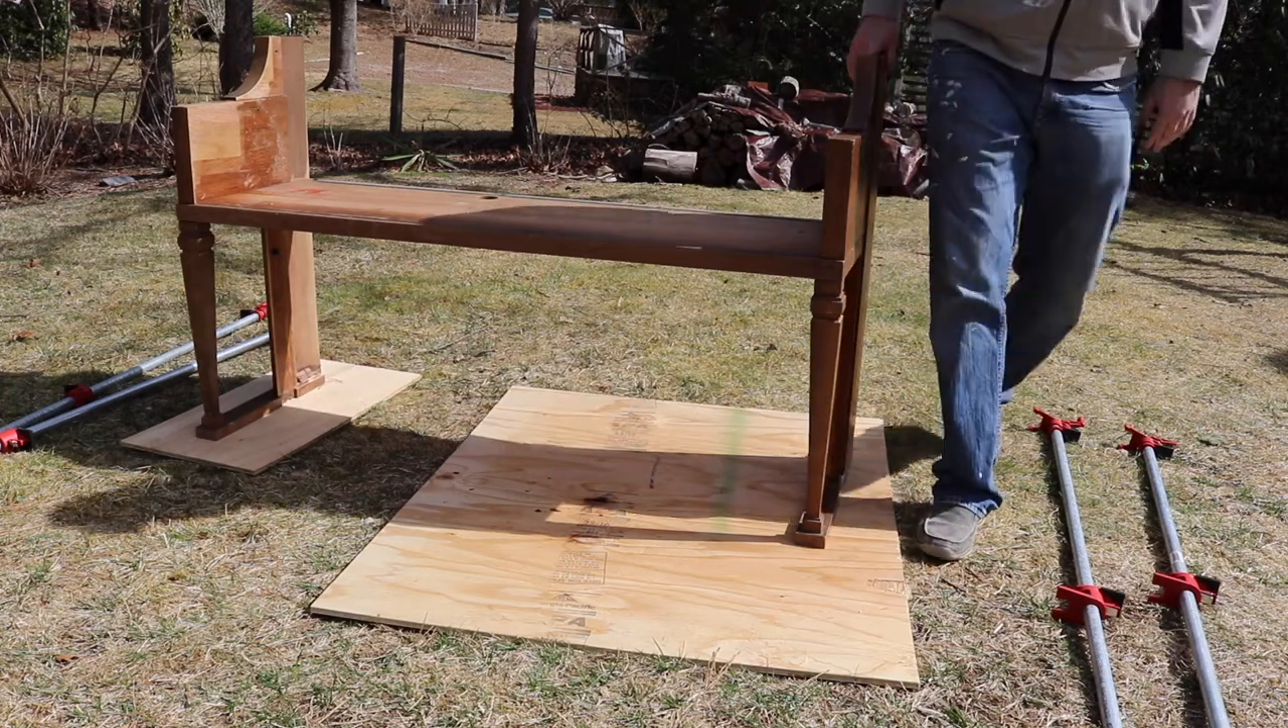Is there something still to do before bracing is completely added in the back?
Yes.